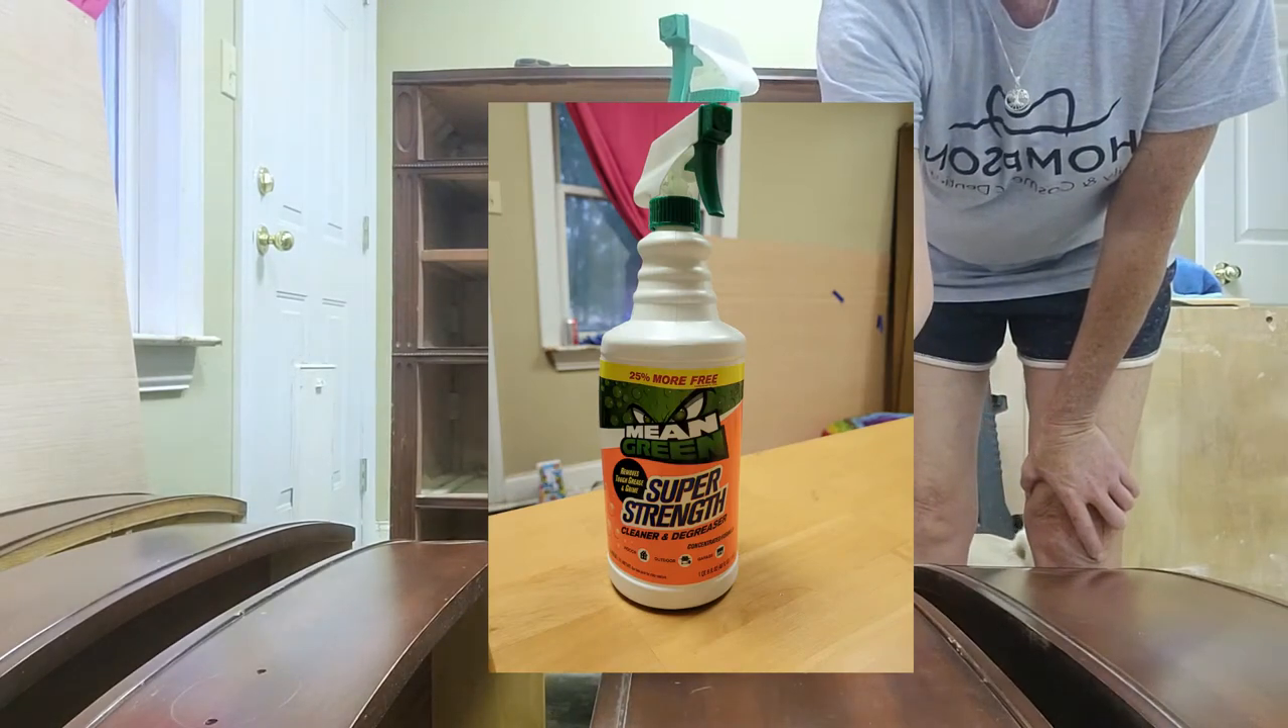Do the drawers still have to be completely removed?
No.